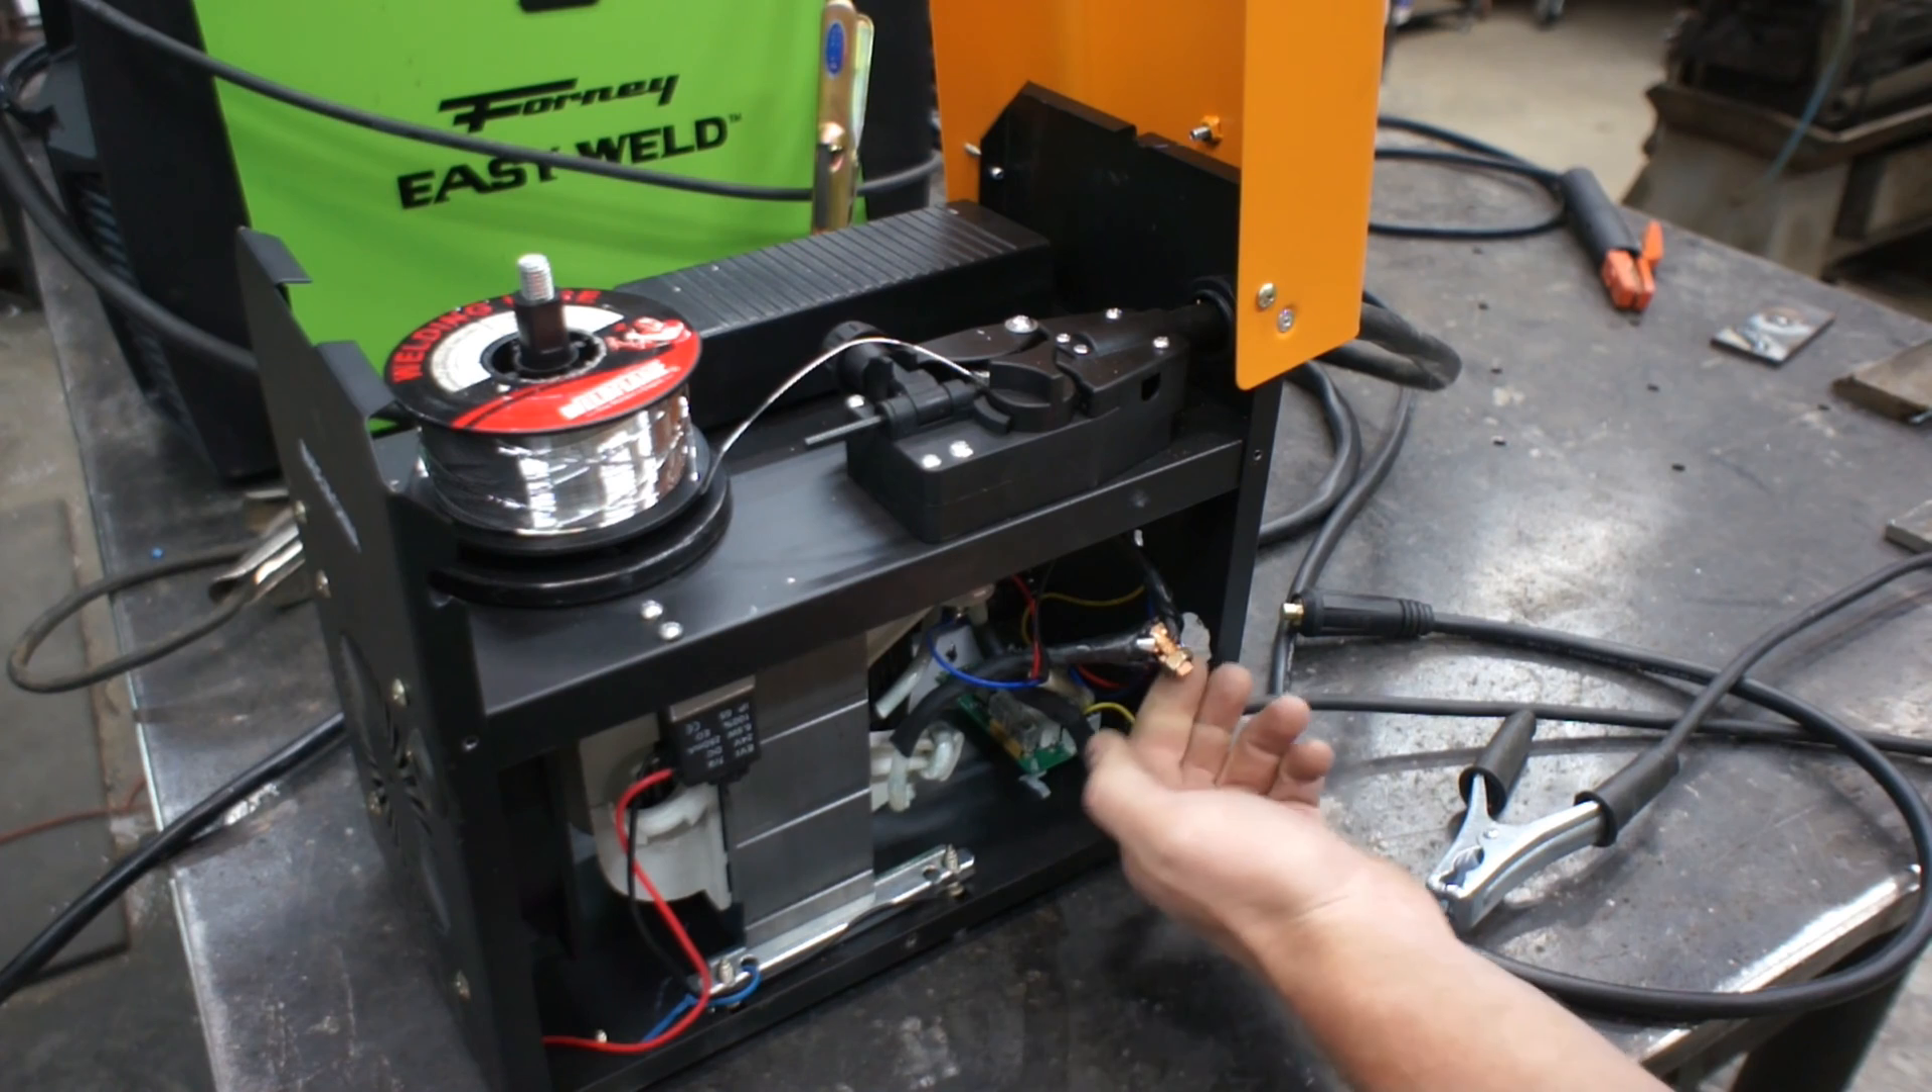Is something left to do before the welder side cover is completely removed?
No.